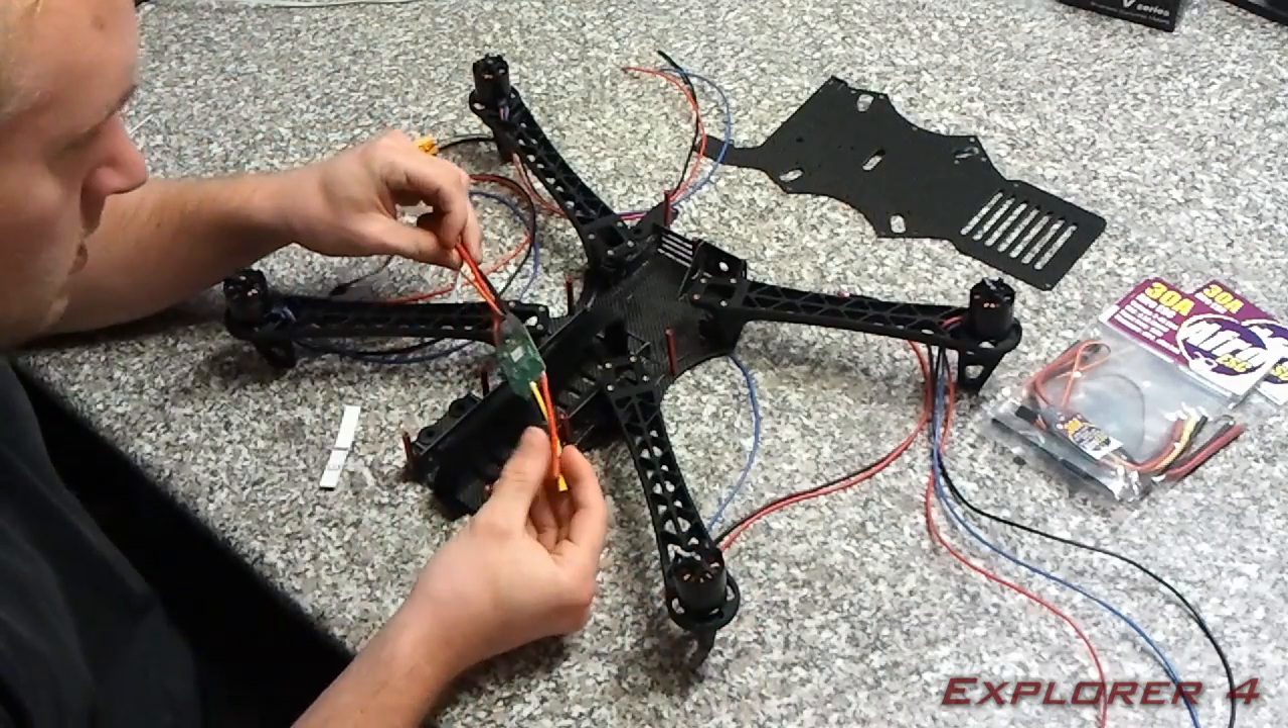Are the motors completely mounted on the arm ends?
Yes.